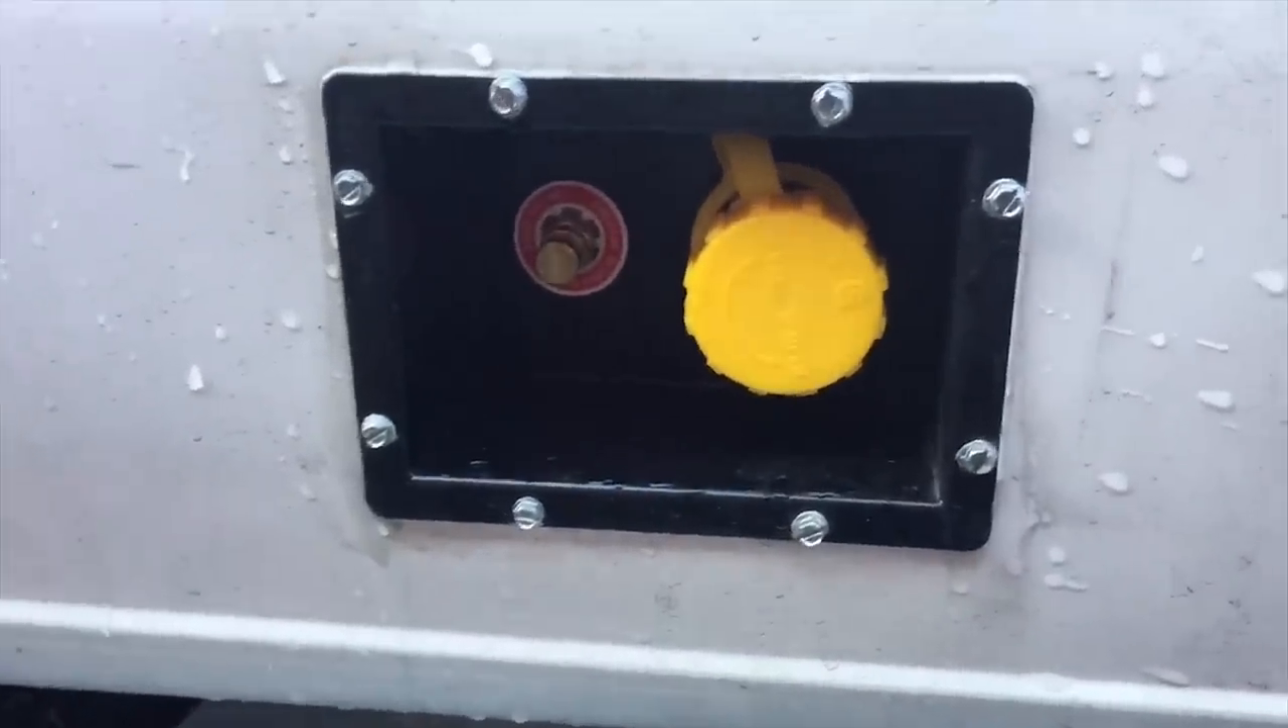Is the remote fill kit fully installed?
Yes.